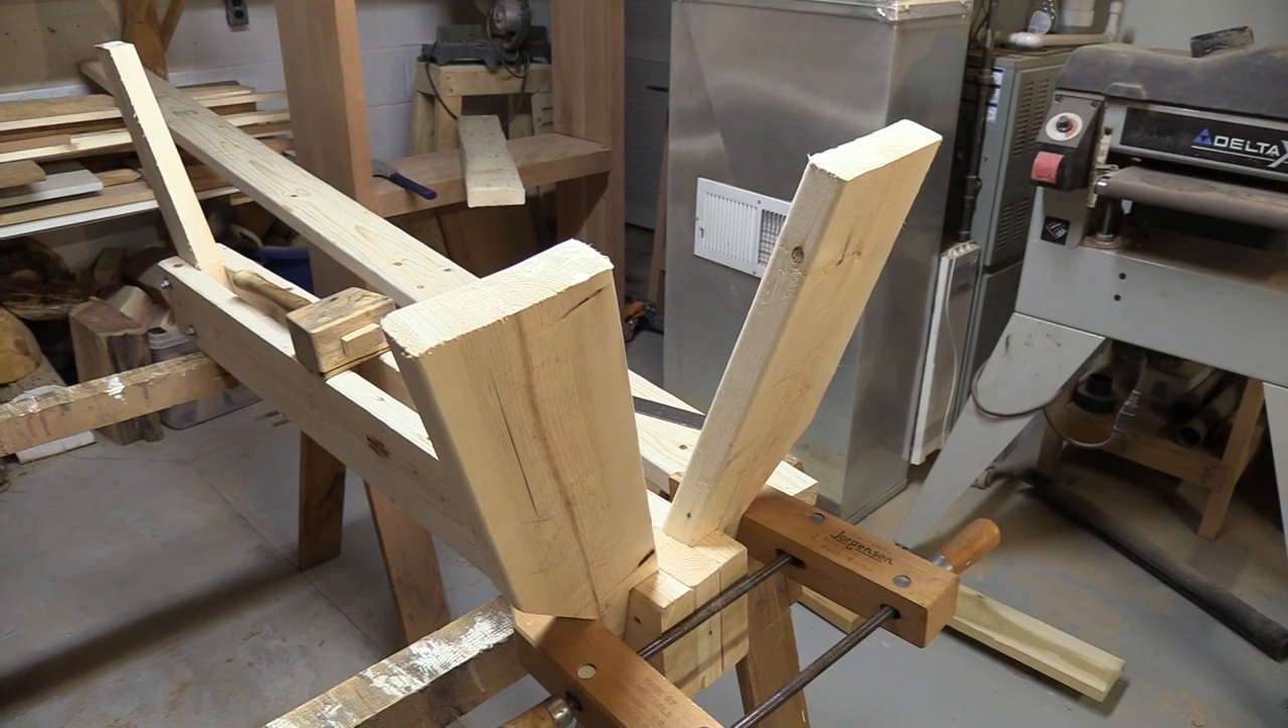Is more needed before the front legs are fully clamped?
No.